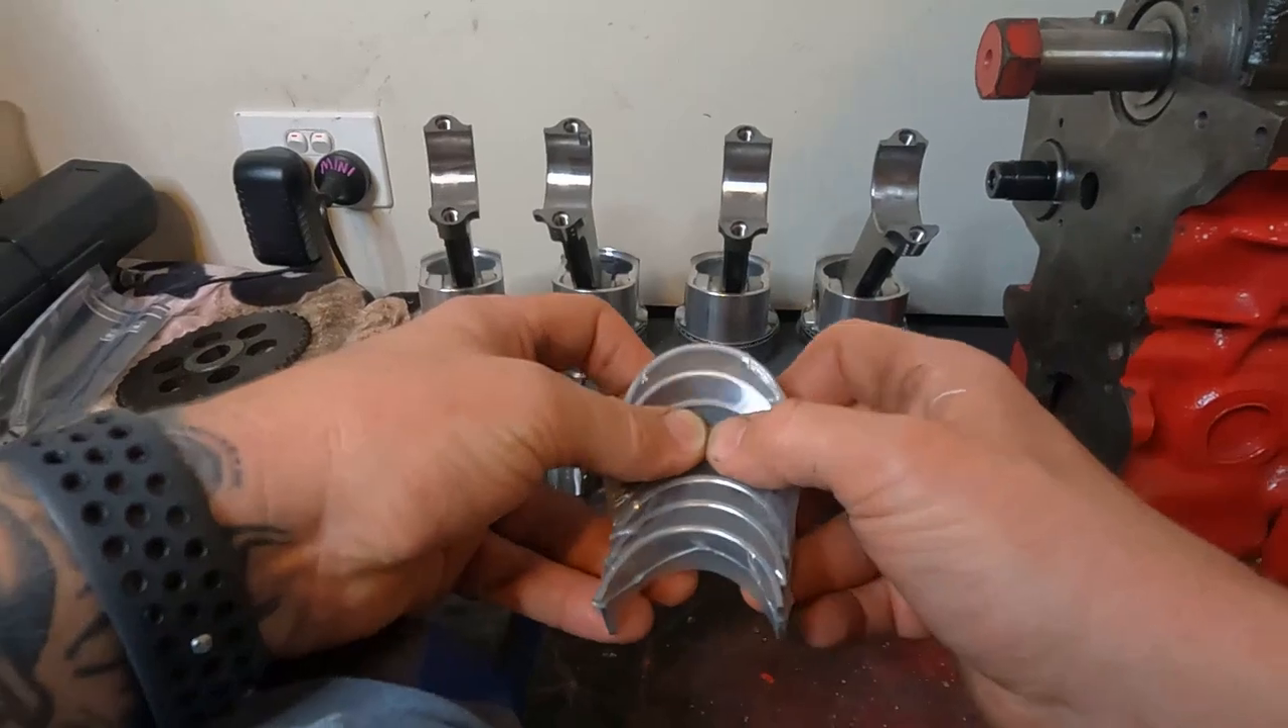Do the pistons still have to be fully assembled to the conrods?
No.